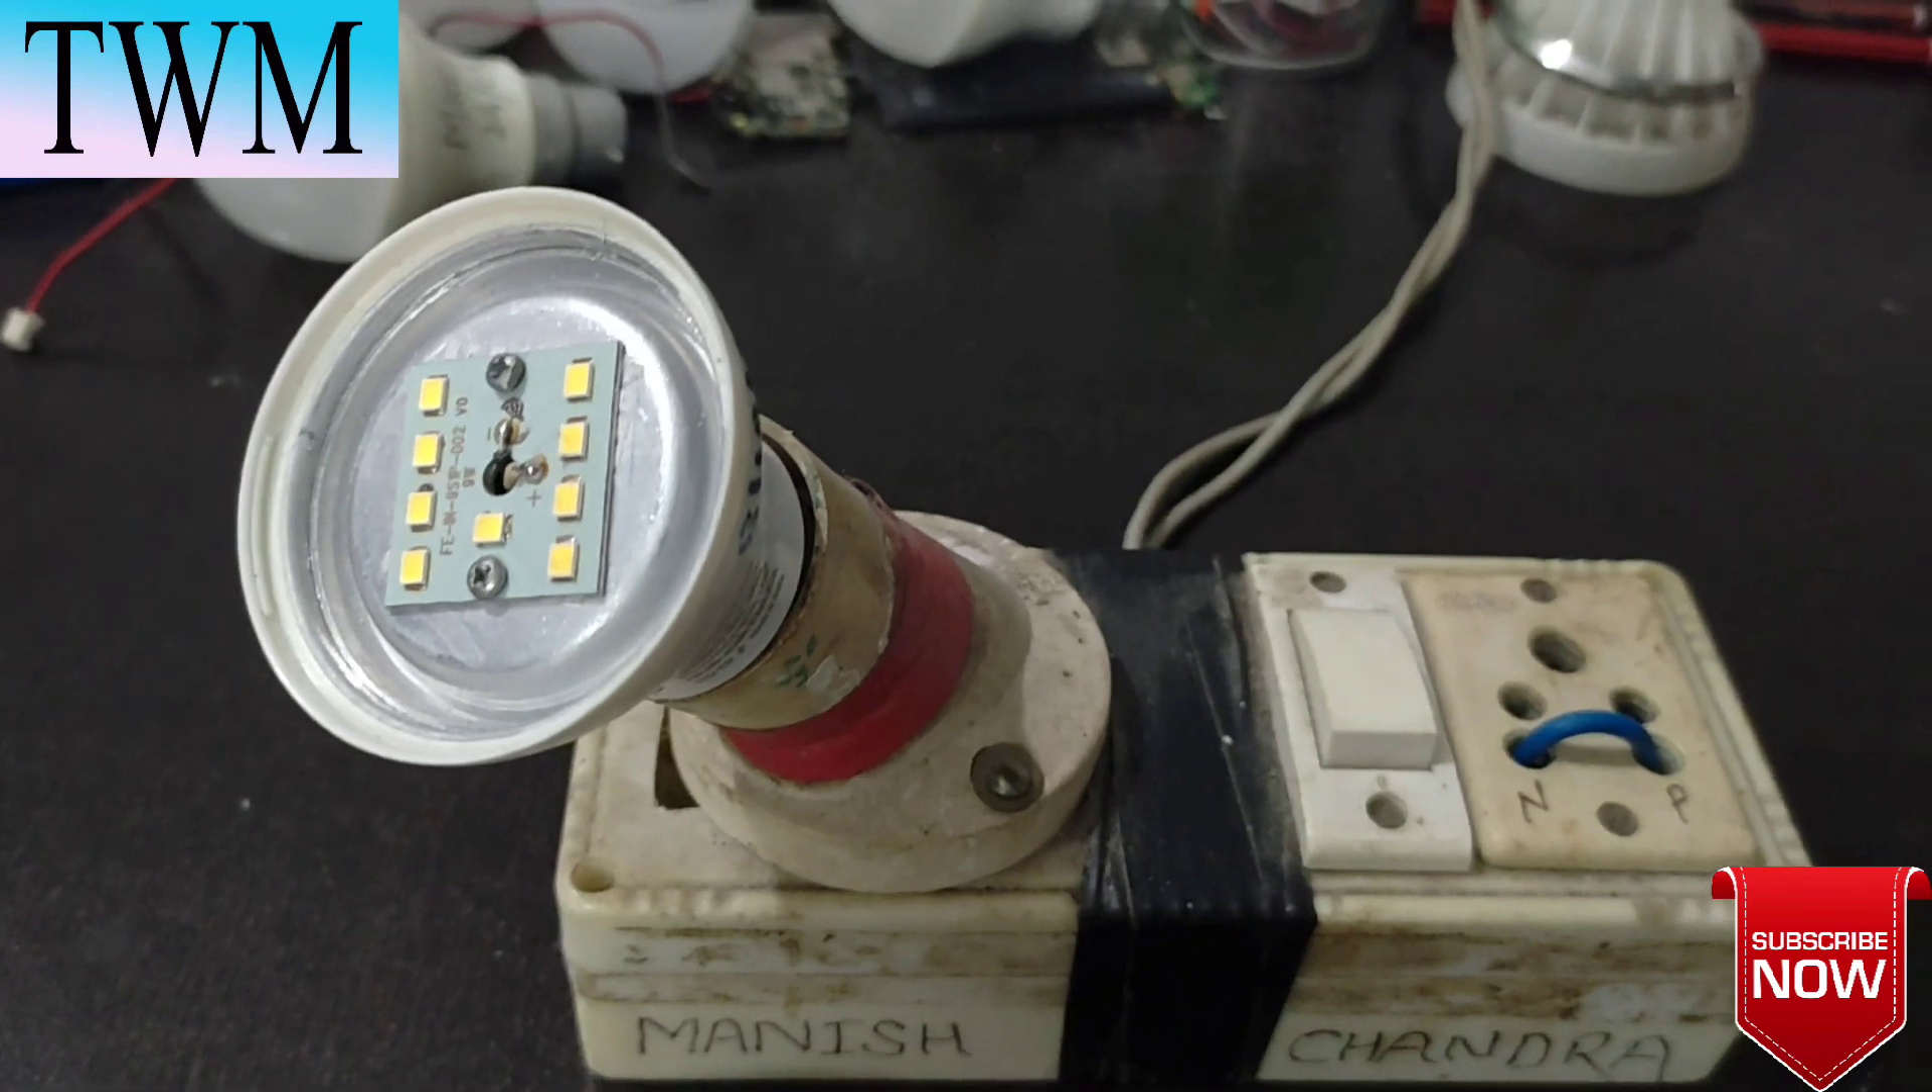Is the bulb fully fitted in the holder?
Yes.